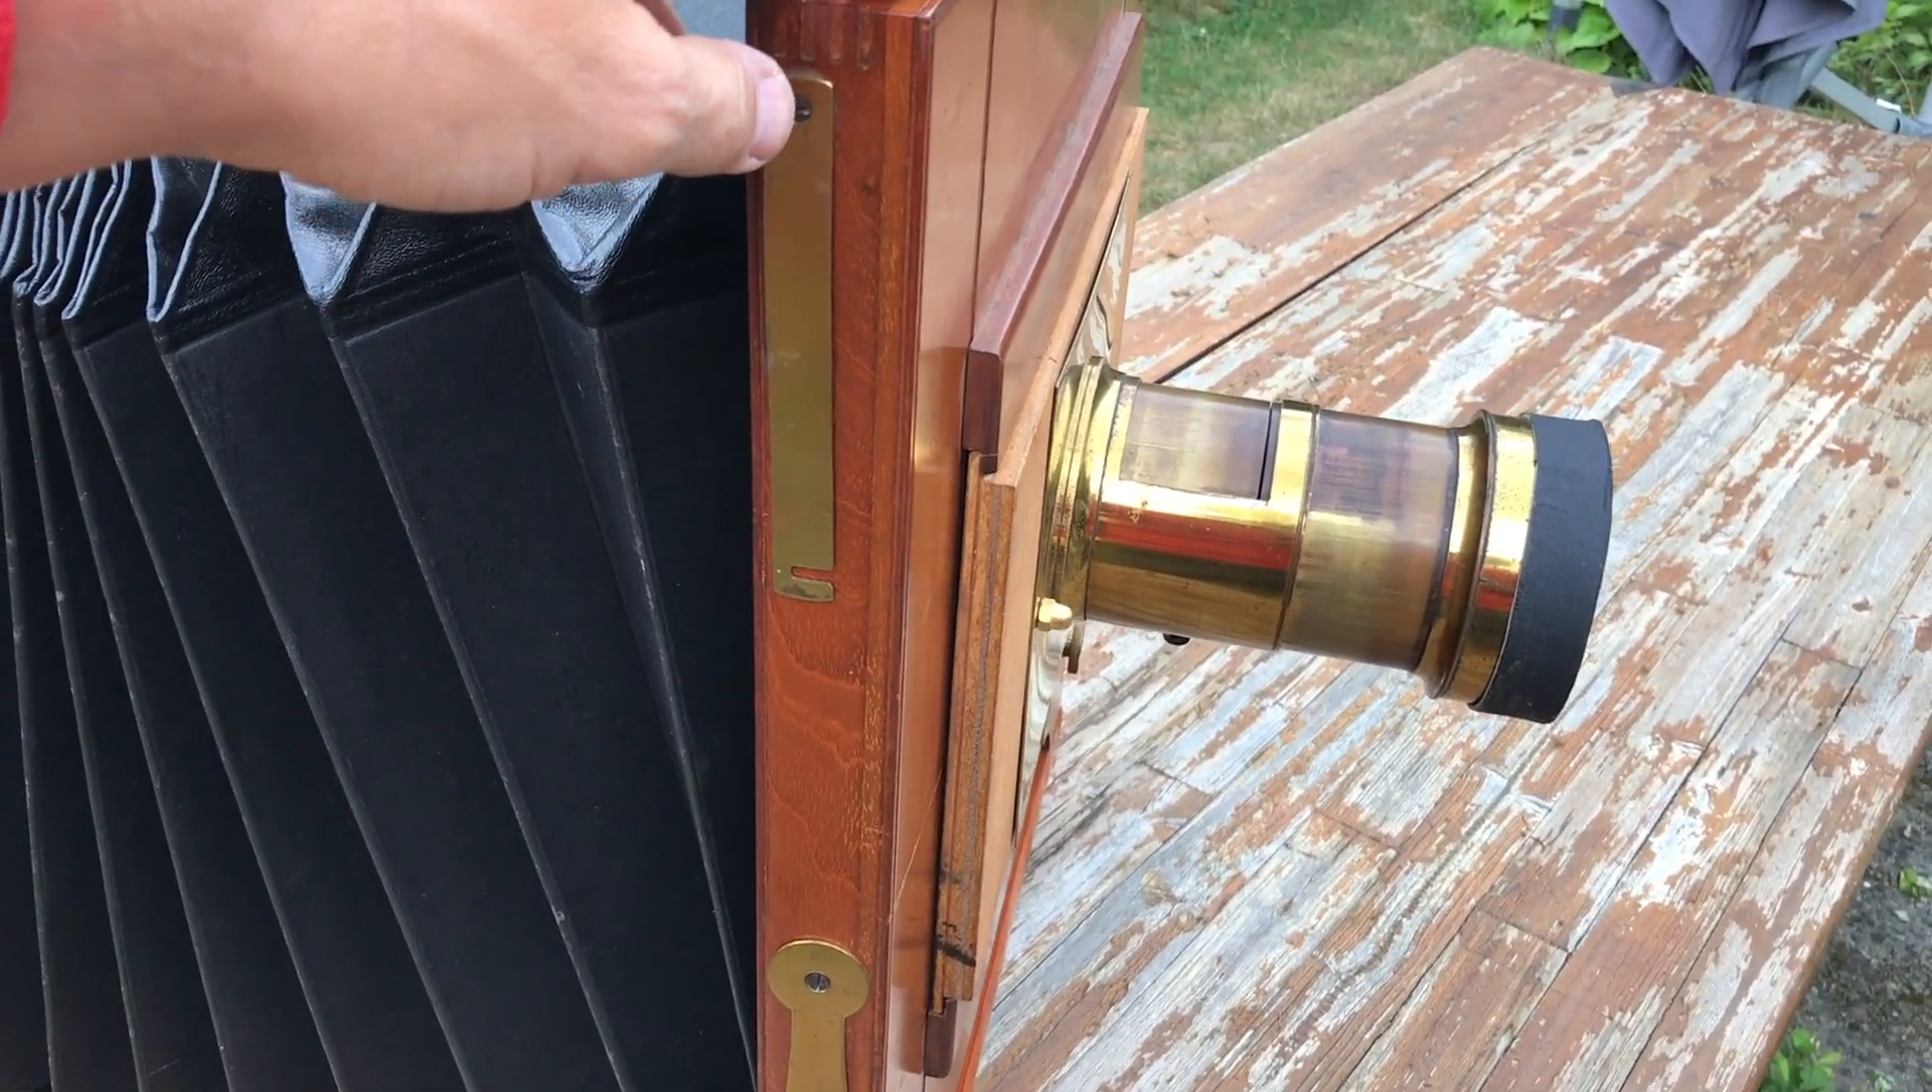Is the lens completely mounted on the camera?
Yes.